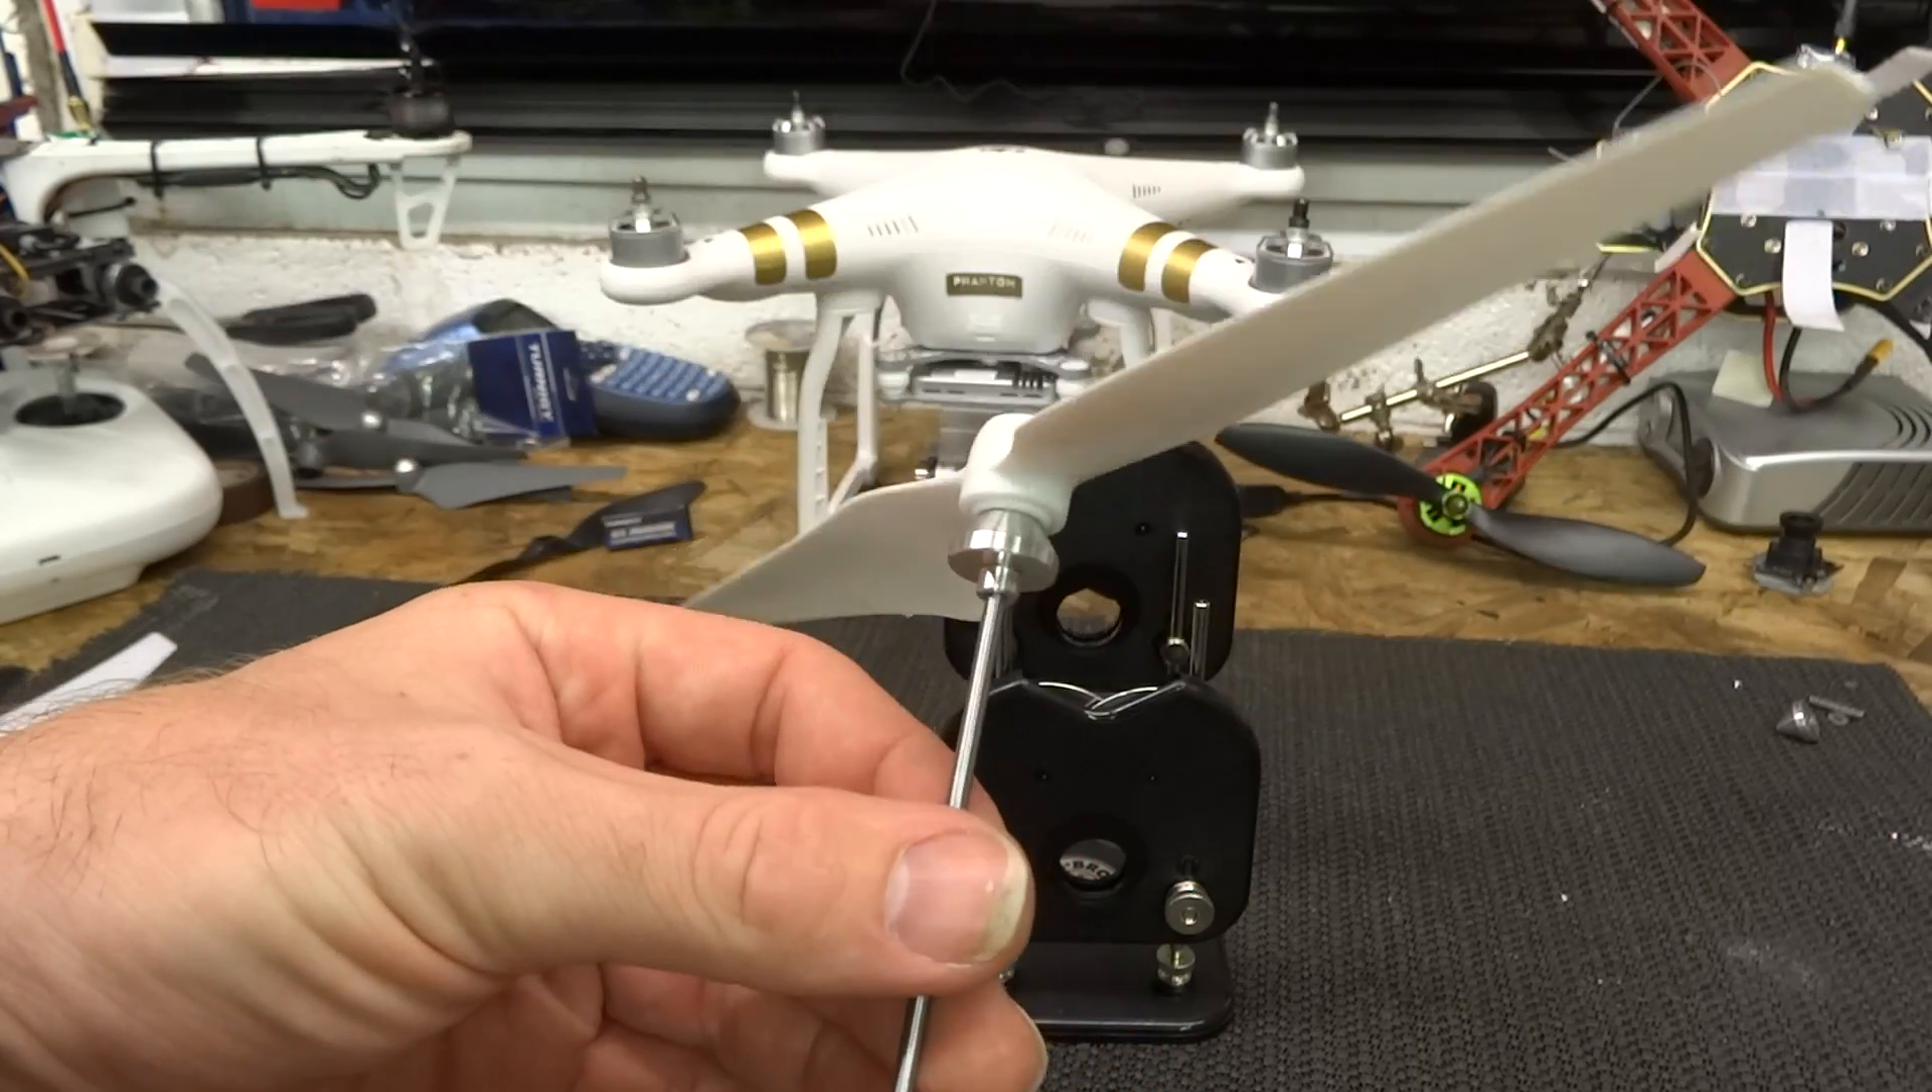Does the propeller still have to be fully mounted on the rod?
No.